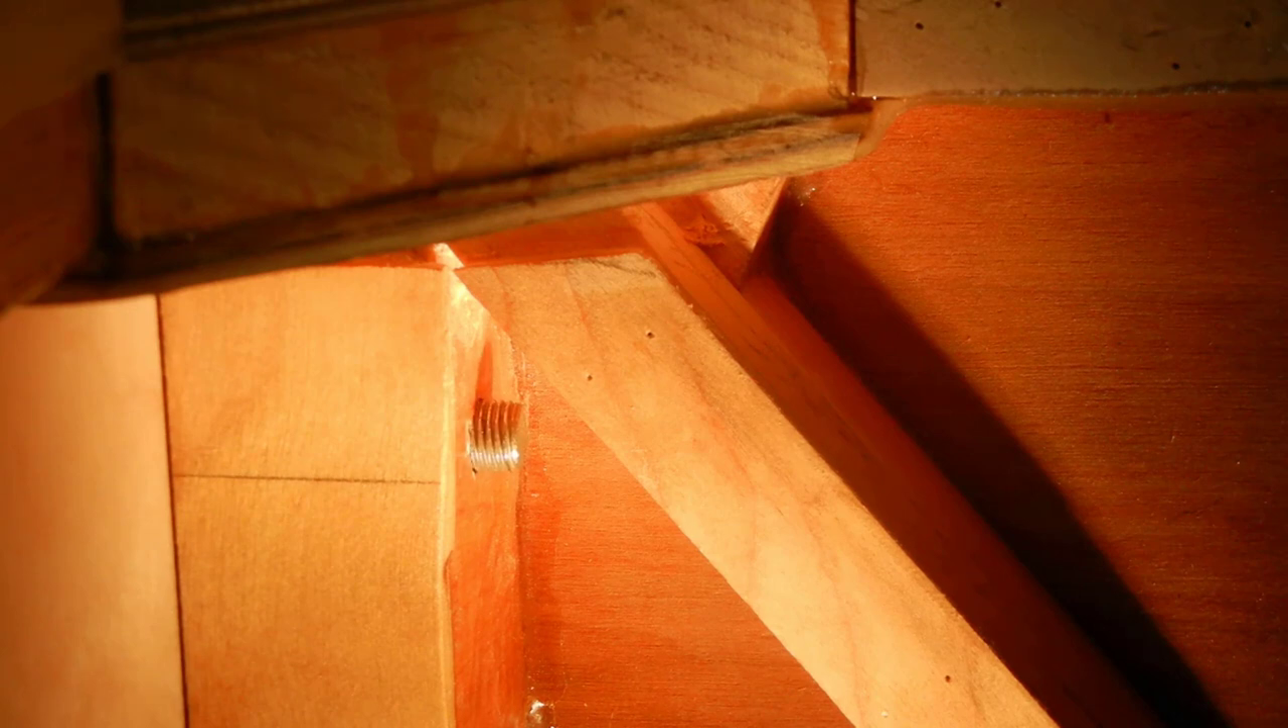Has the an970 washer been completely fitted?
No.